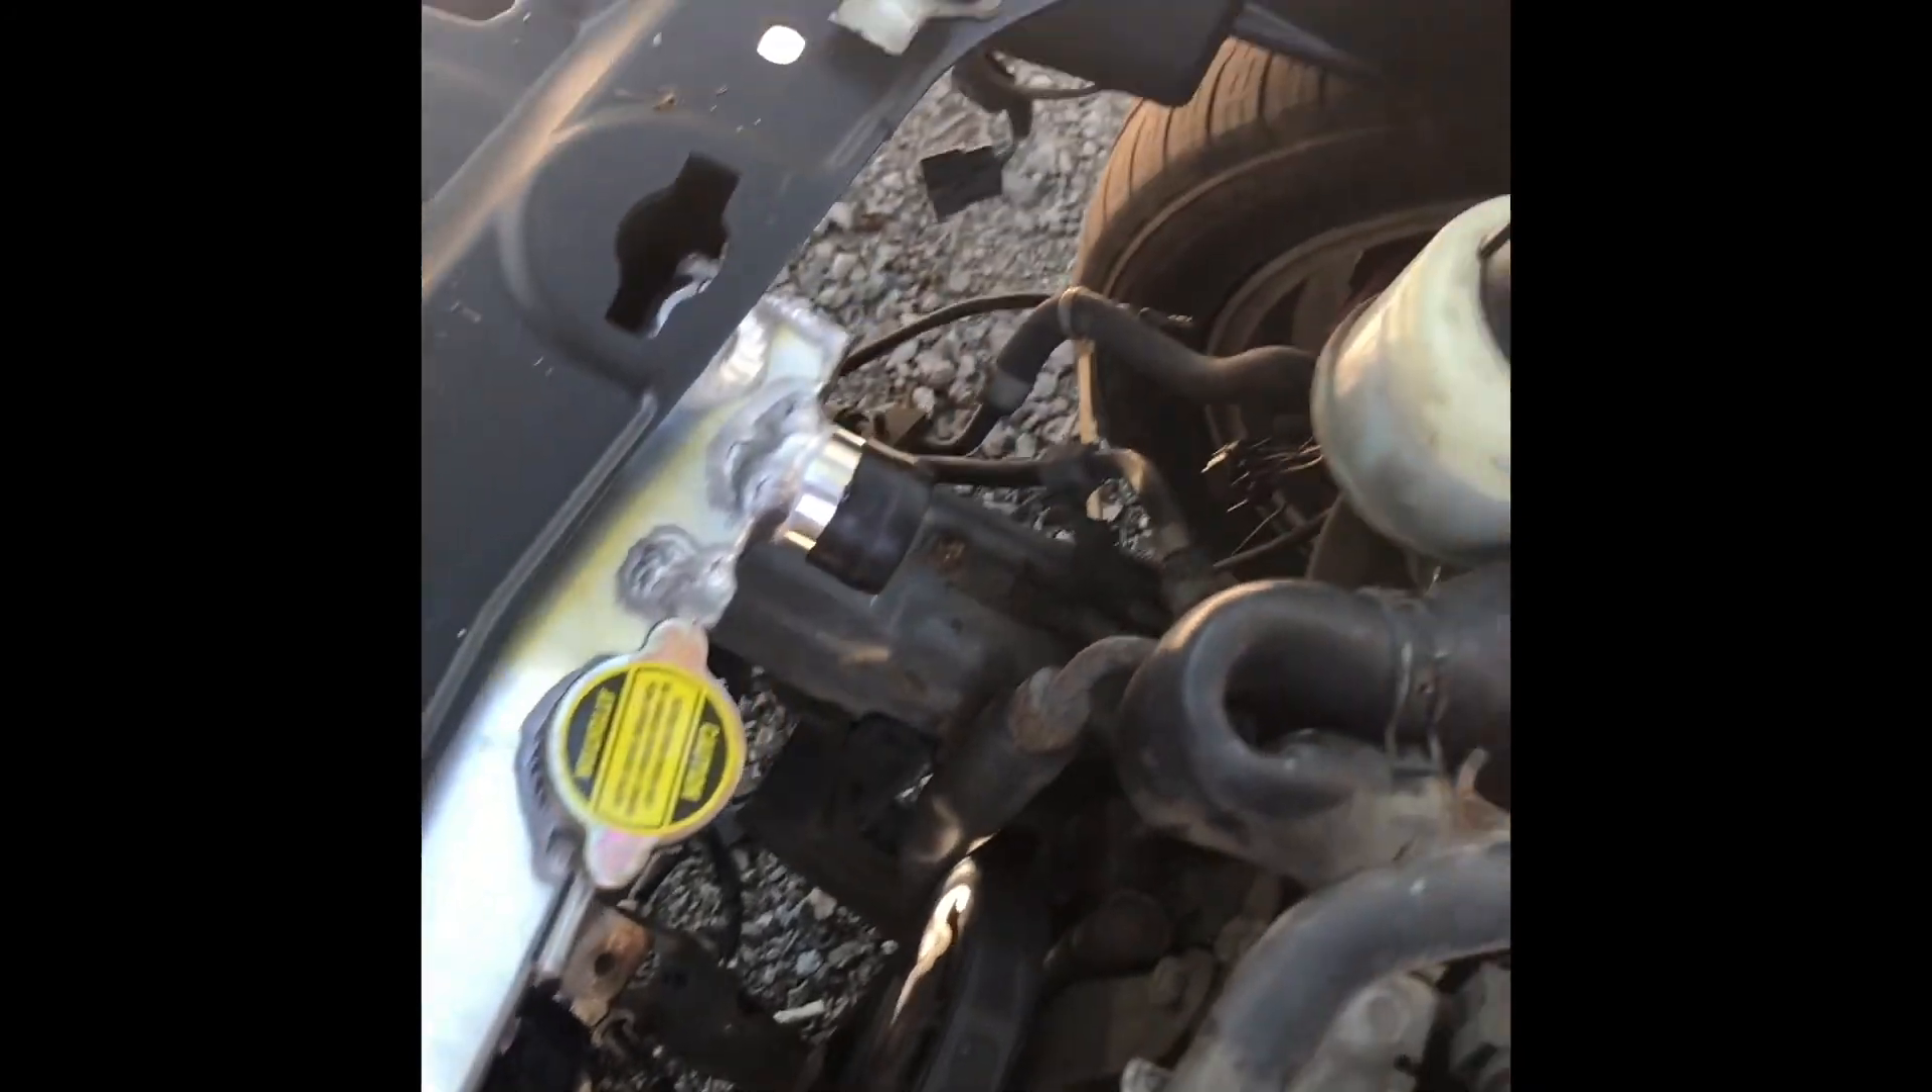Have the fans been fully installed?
No.